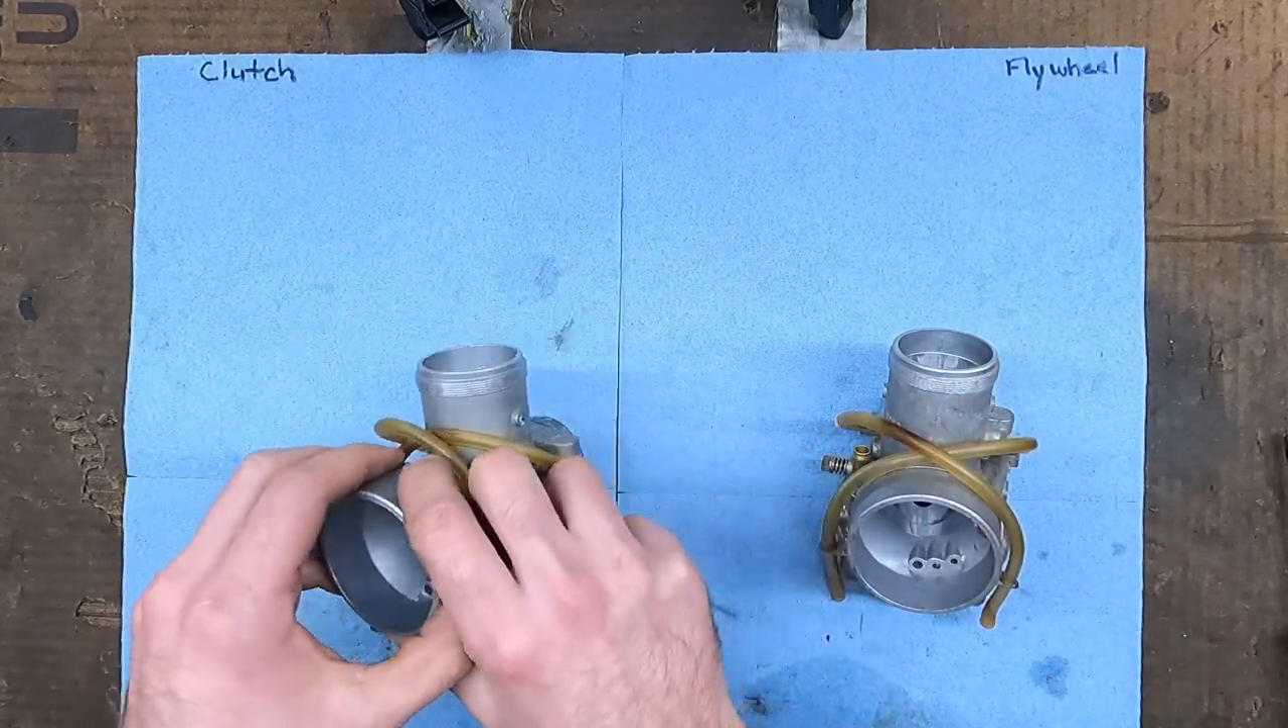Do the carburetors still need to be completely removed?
No.